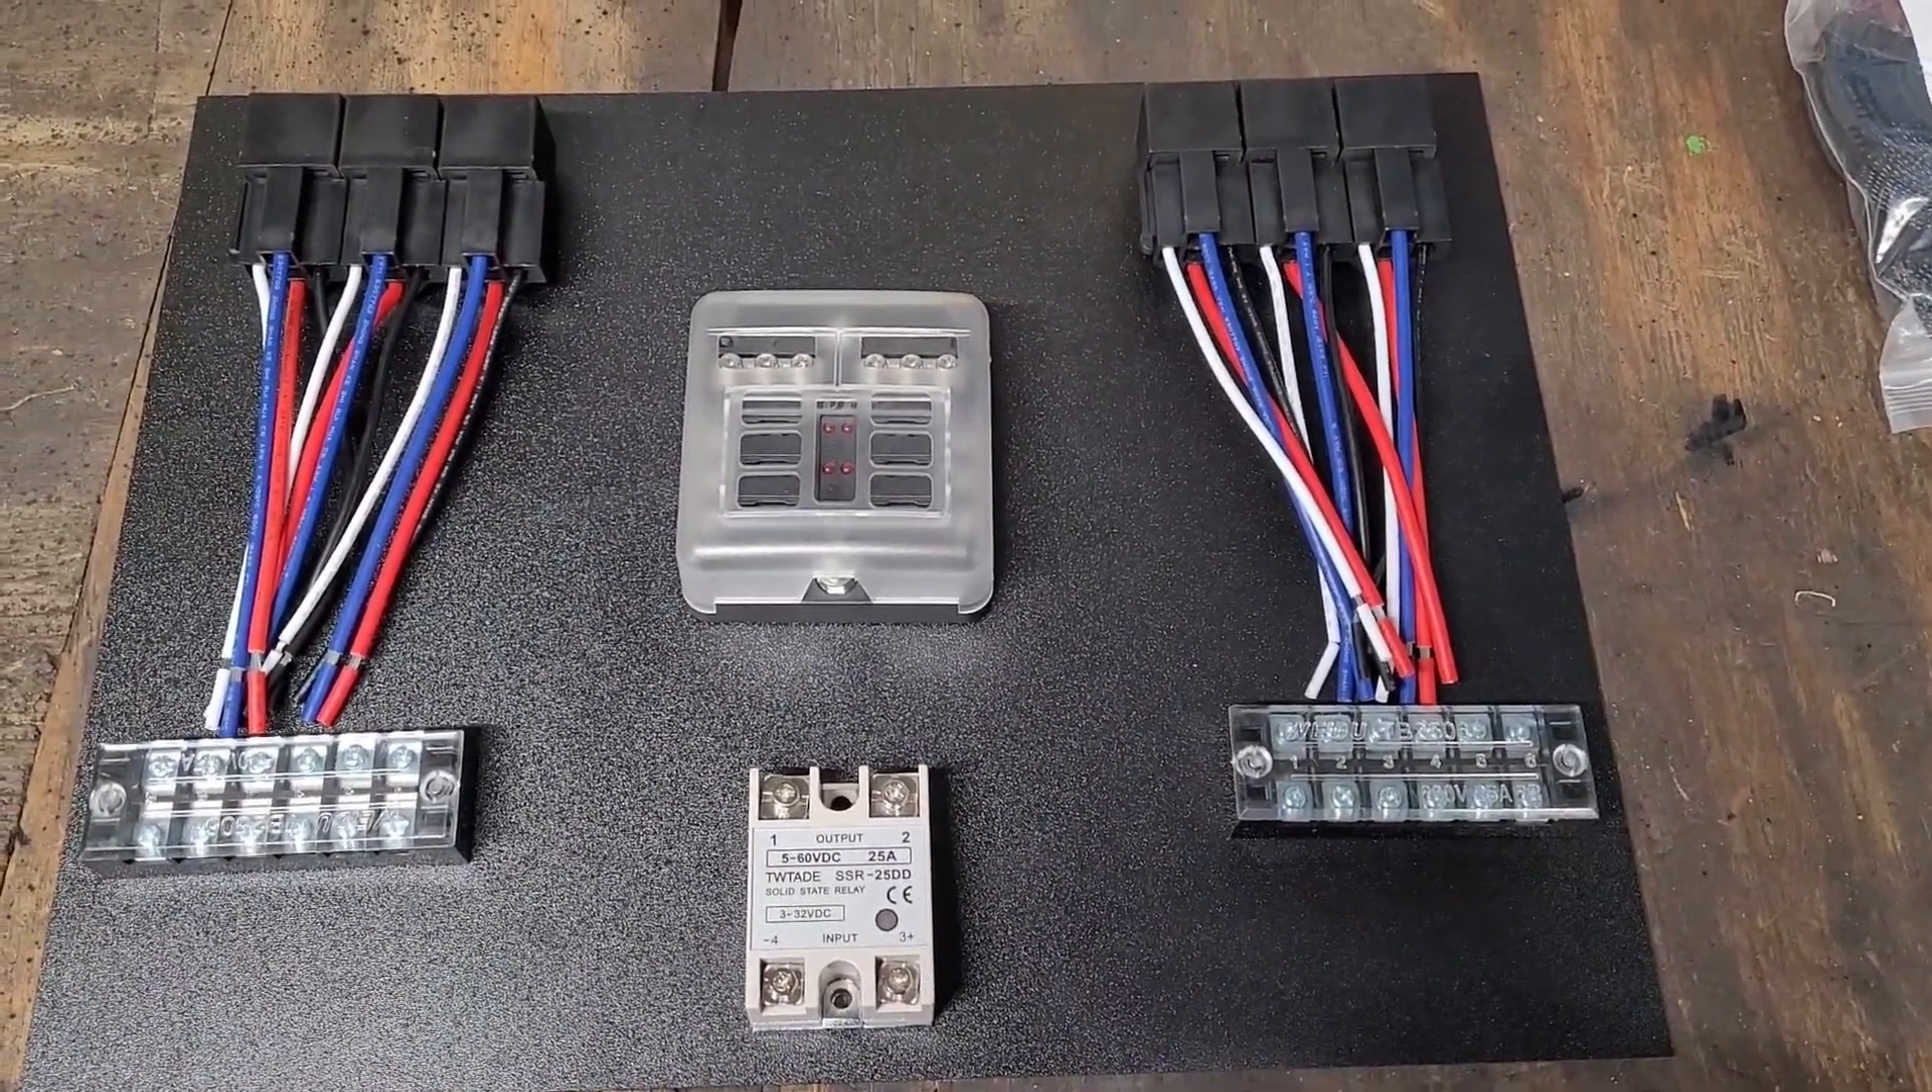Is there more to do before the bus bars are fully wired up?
Yes.